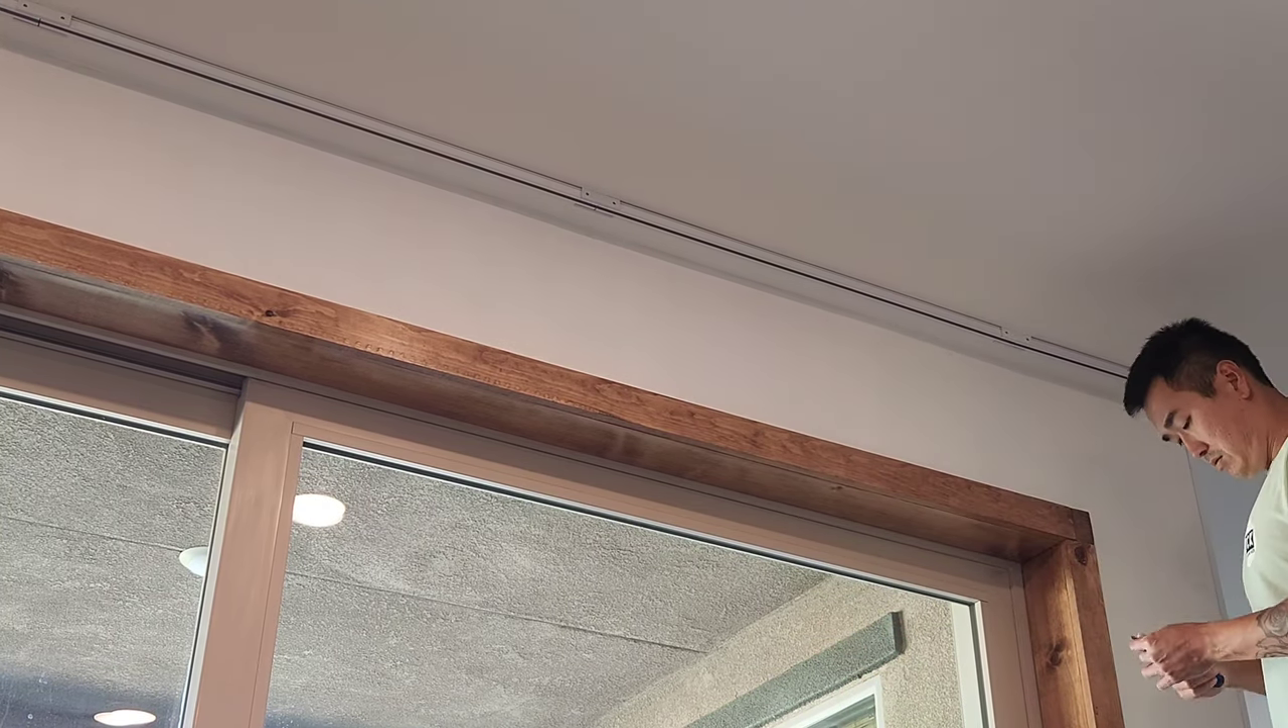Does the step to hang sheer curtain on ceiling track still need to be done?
Yes.